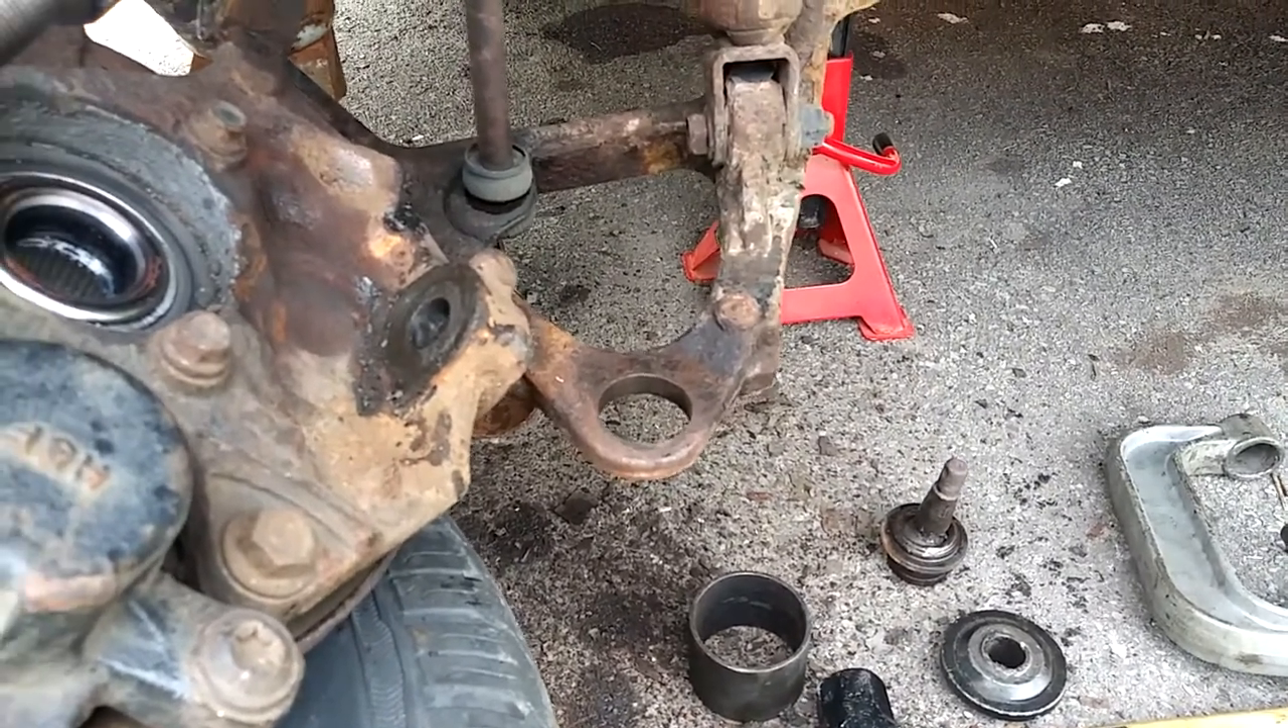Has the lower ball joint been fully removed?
Yes.